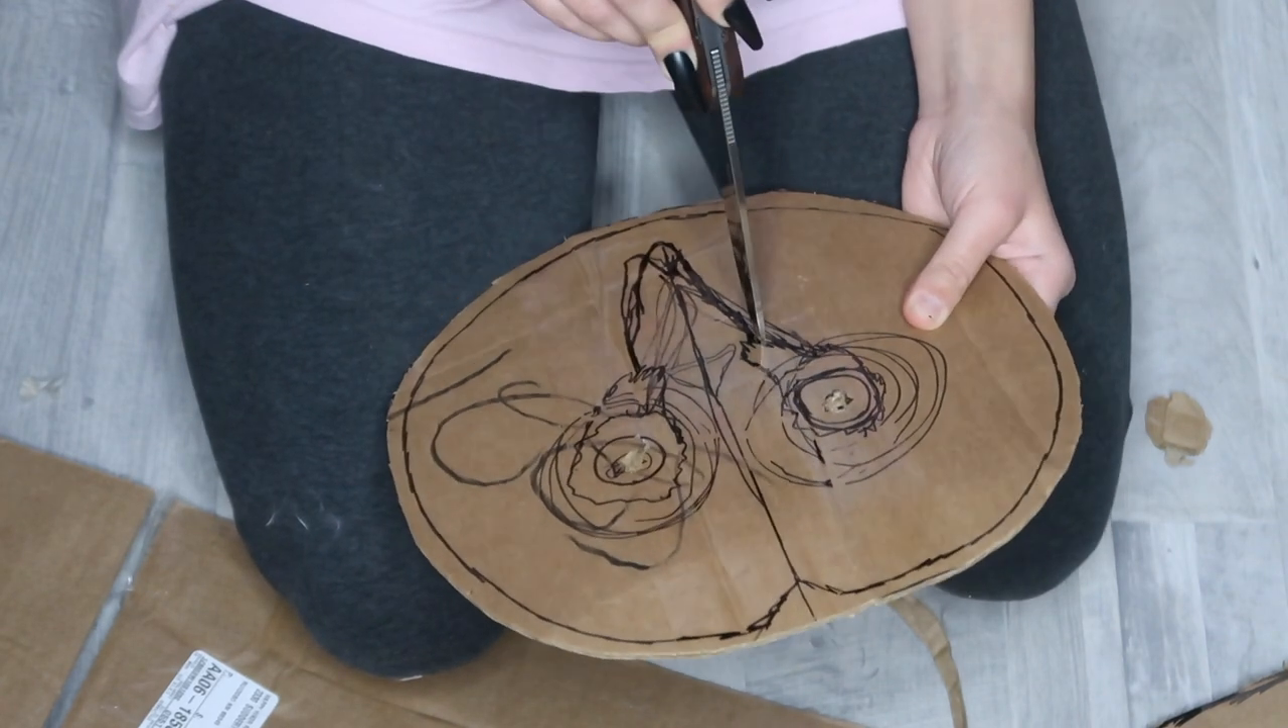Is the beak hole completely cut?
No.